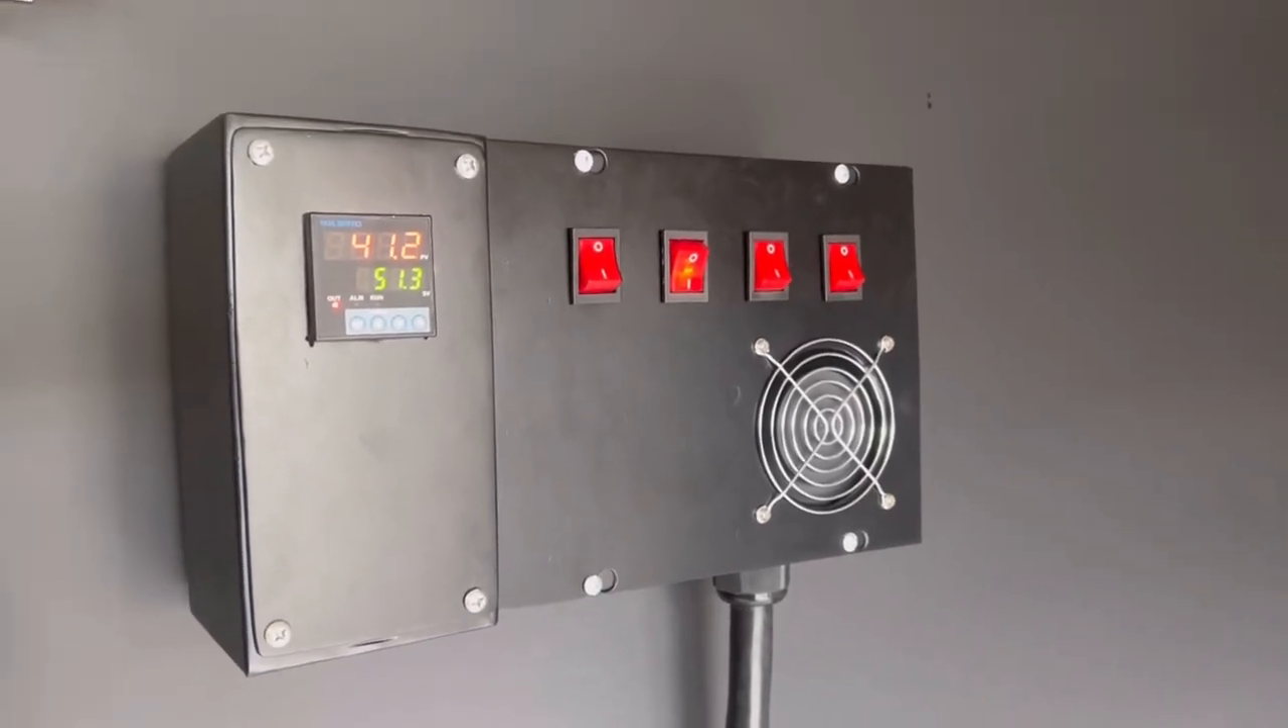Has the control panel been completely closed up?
Yes.